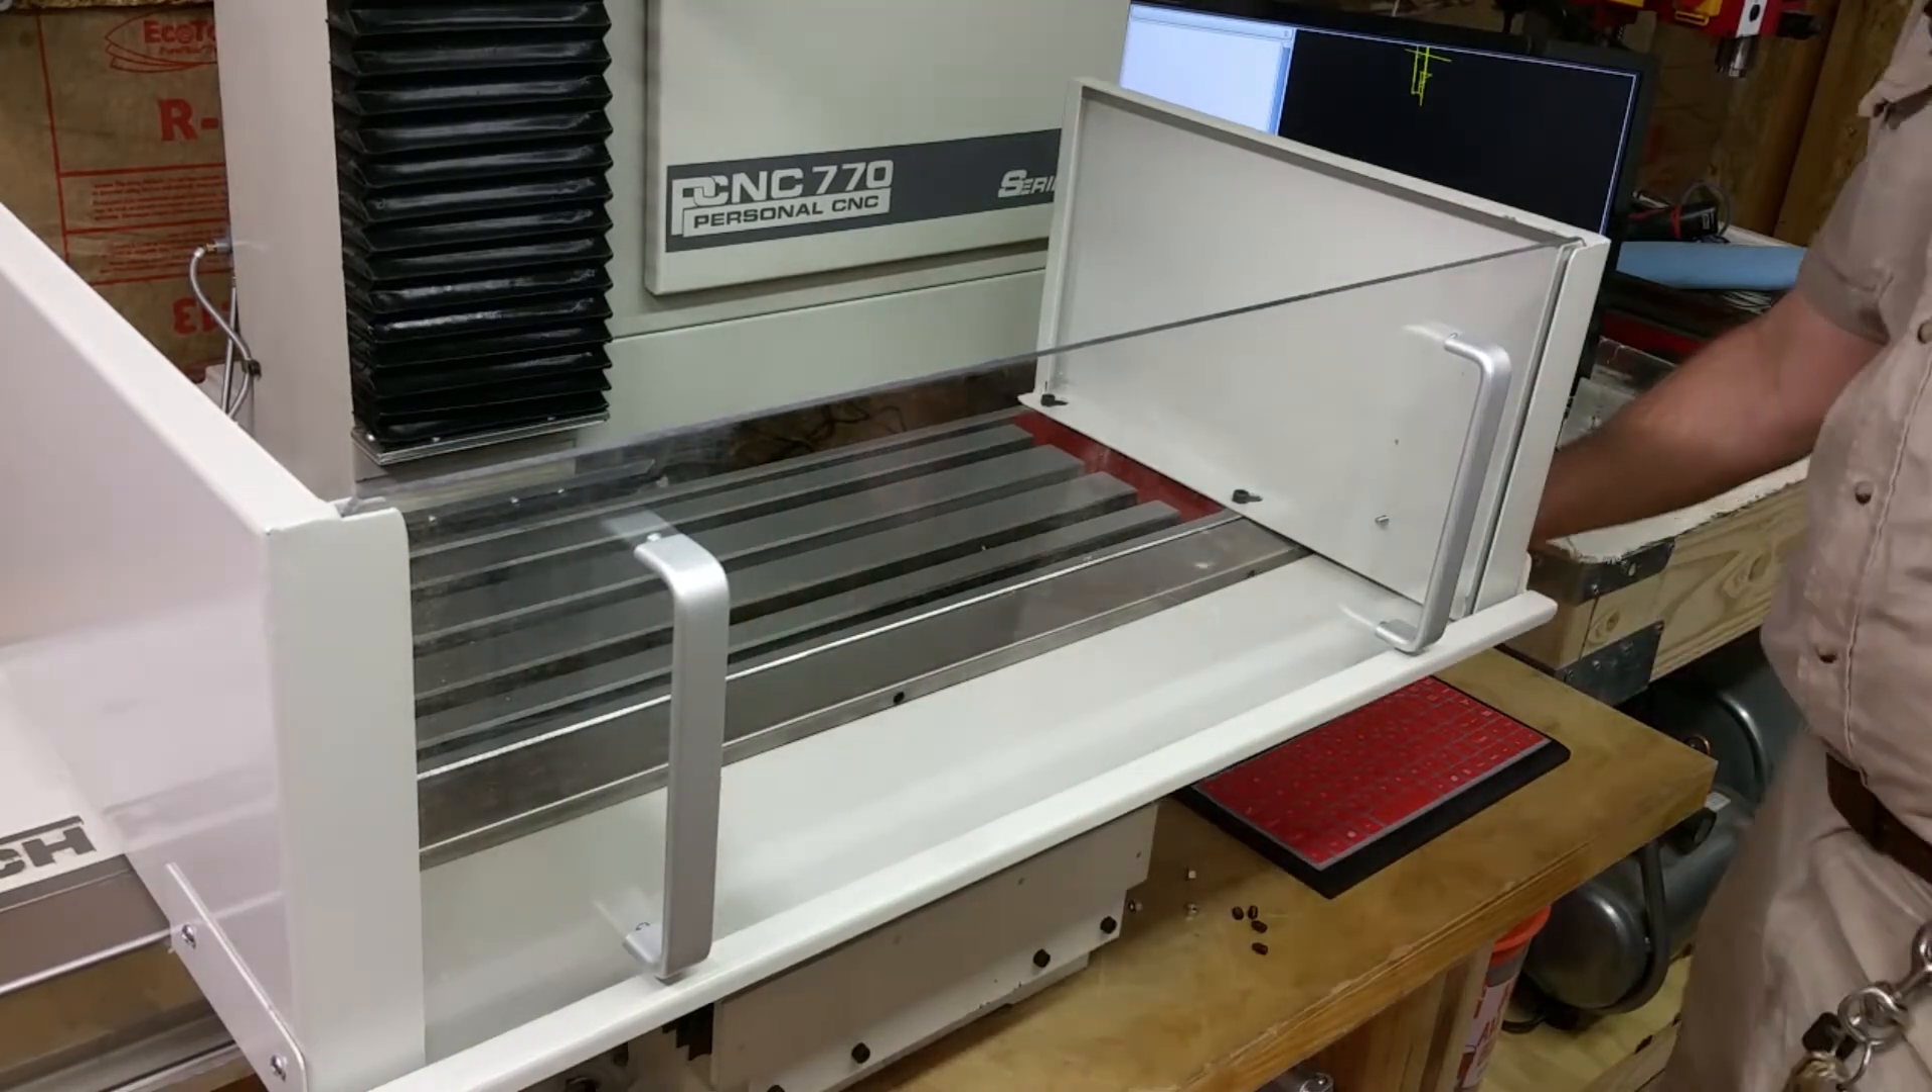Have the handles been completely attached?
Yes.